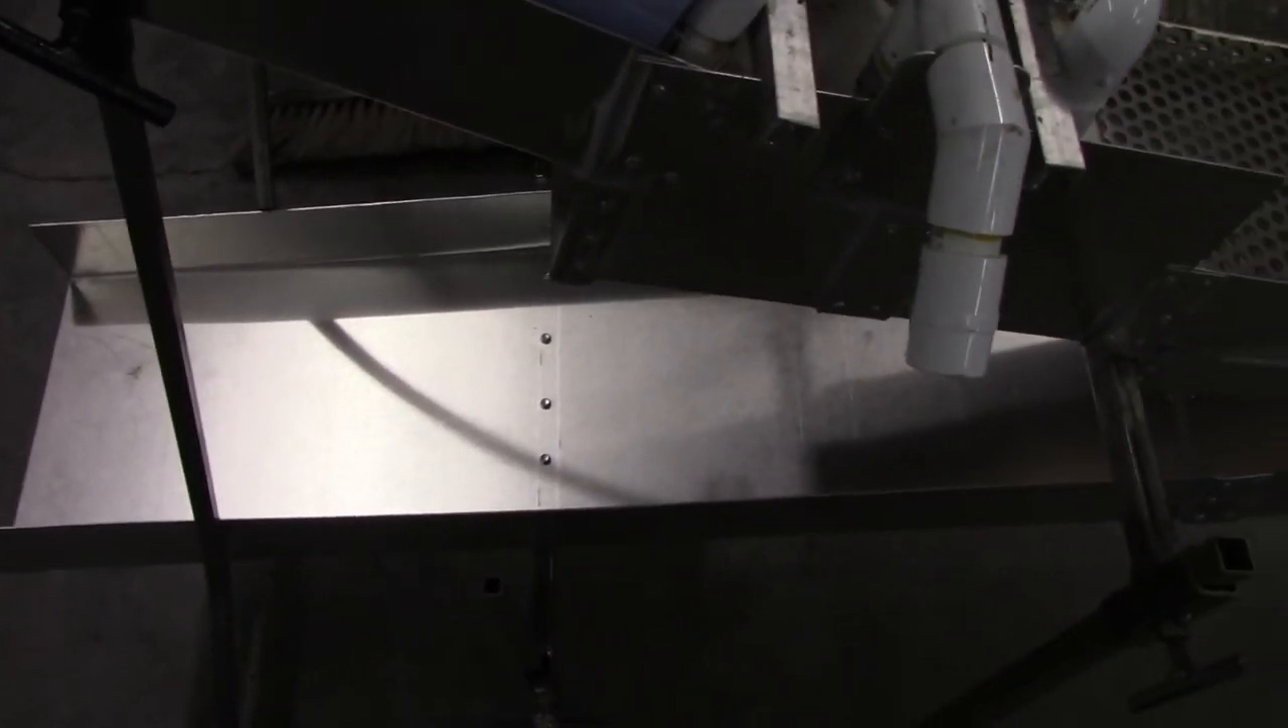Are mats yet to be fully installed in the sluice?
Yes.